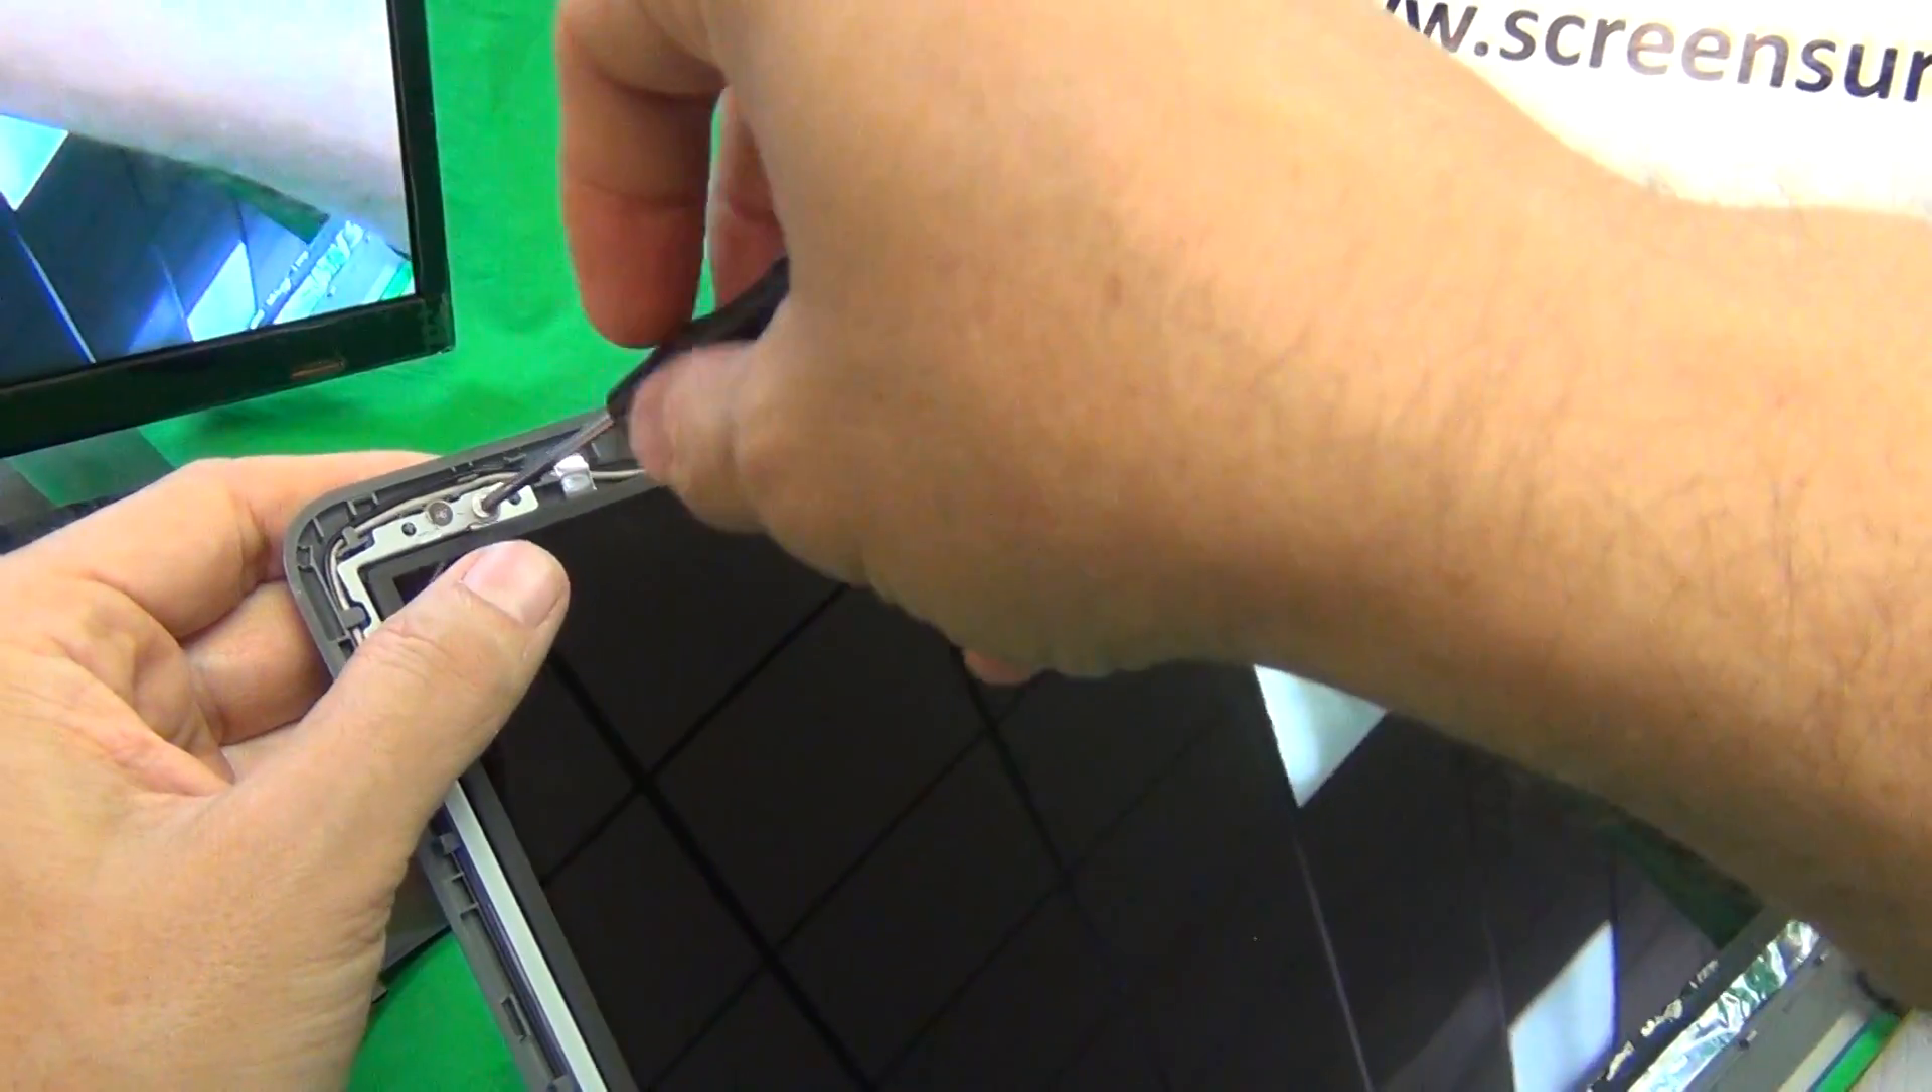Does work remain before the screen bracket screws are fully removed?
Yes.